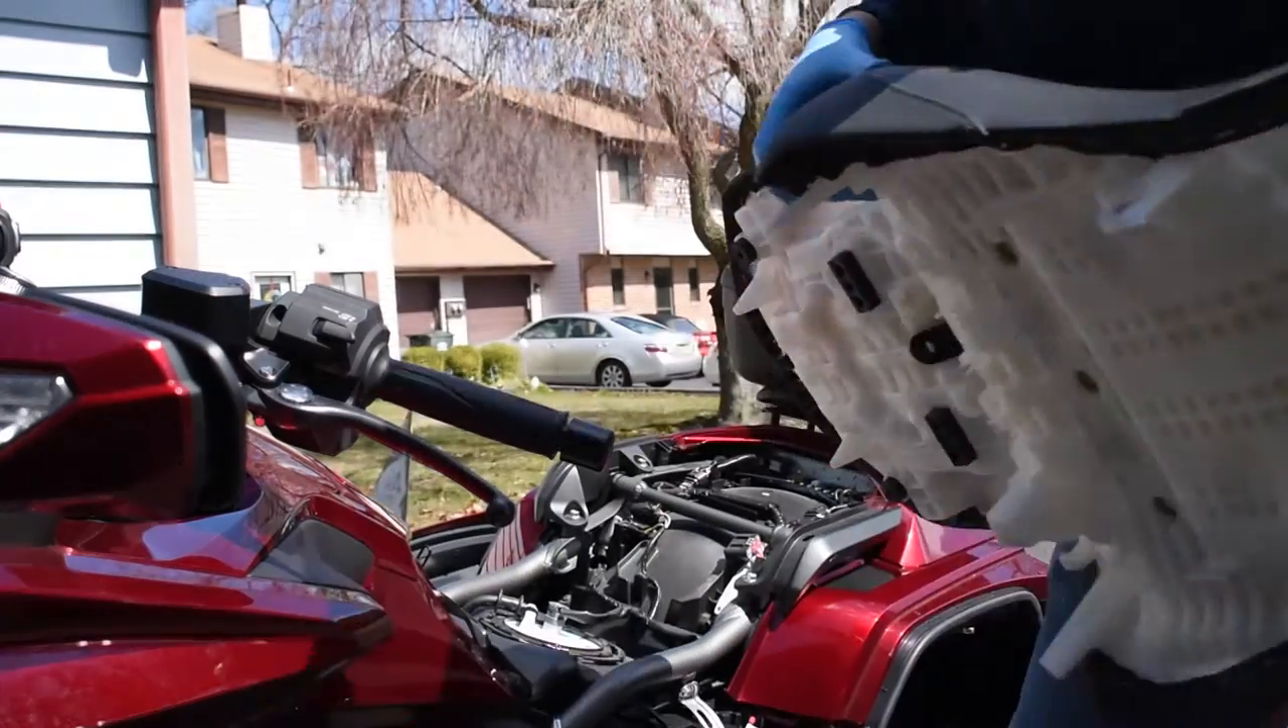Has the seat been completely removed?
Yes.